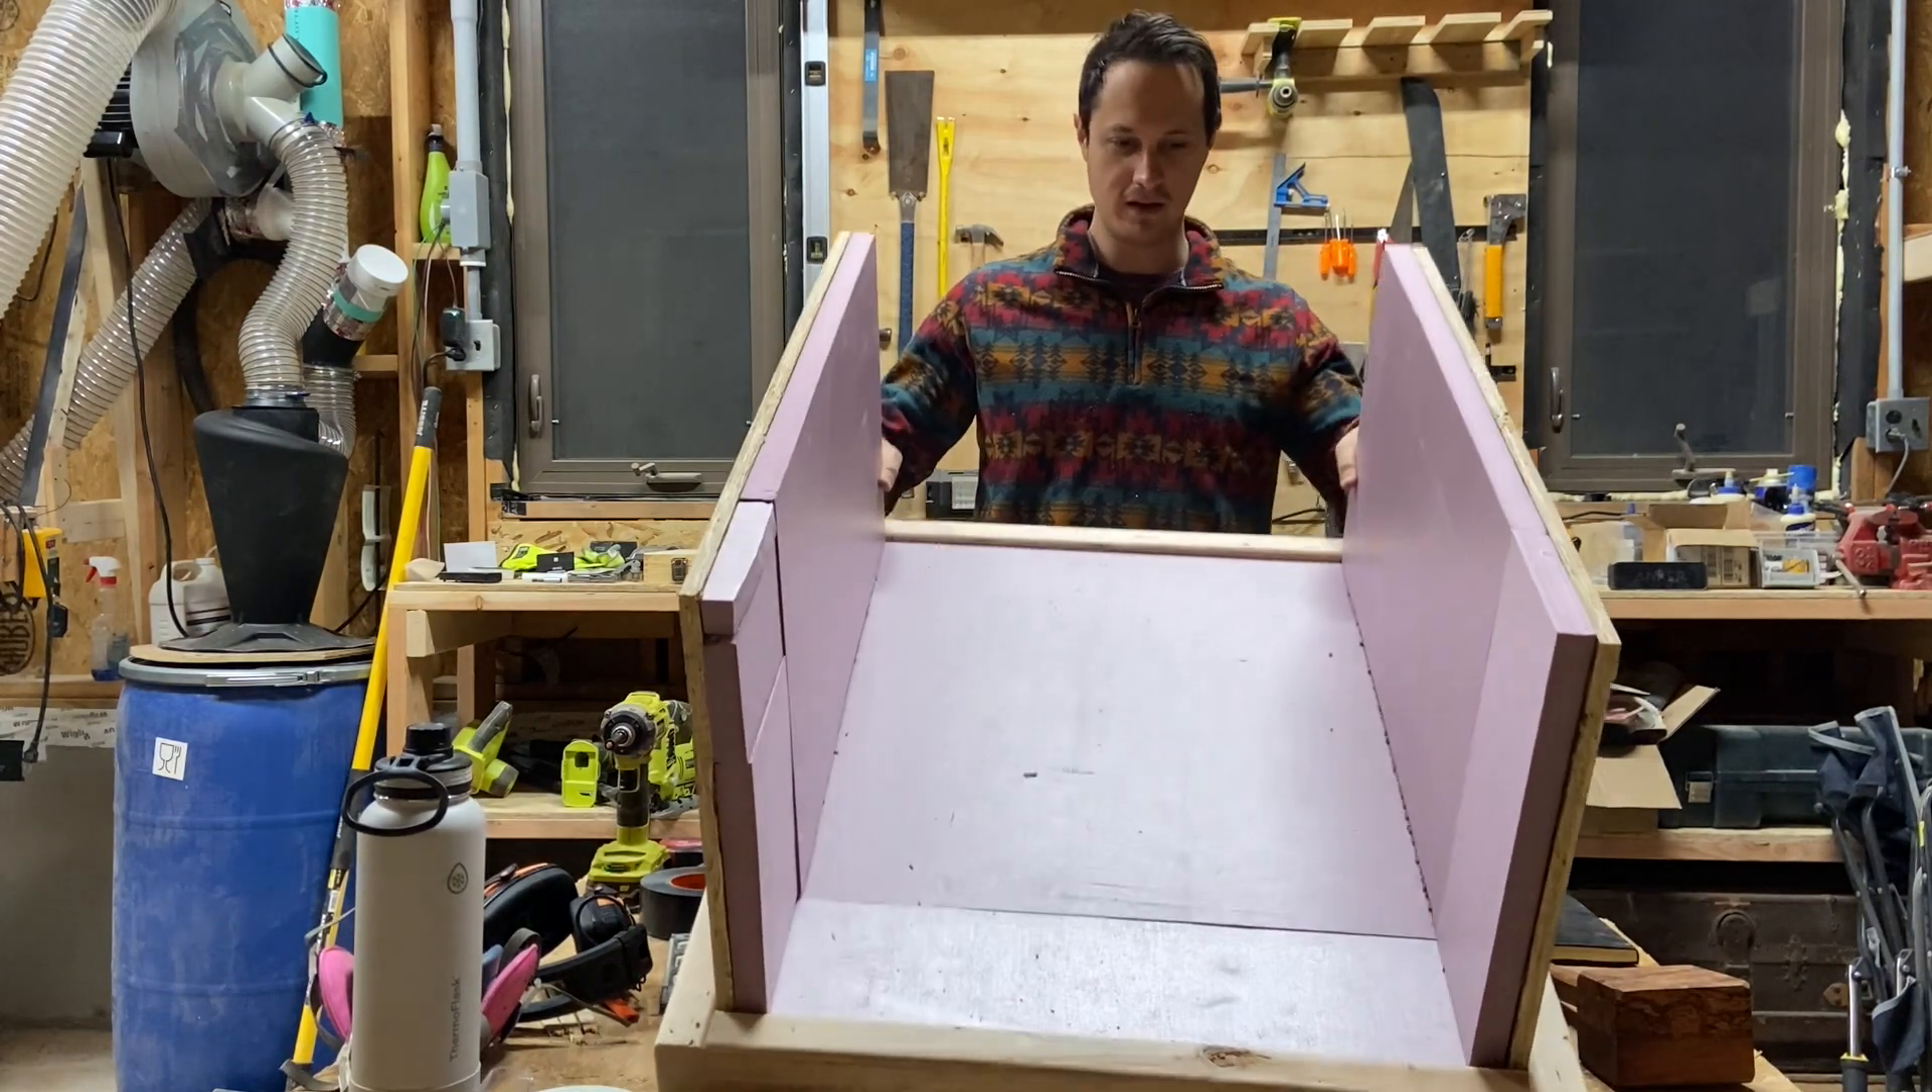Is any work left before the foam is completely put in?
No.